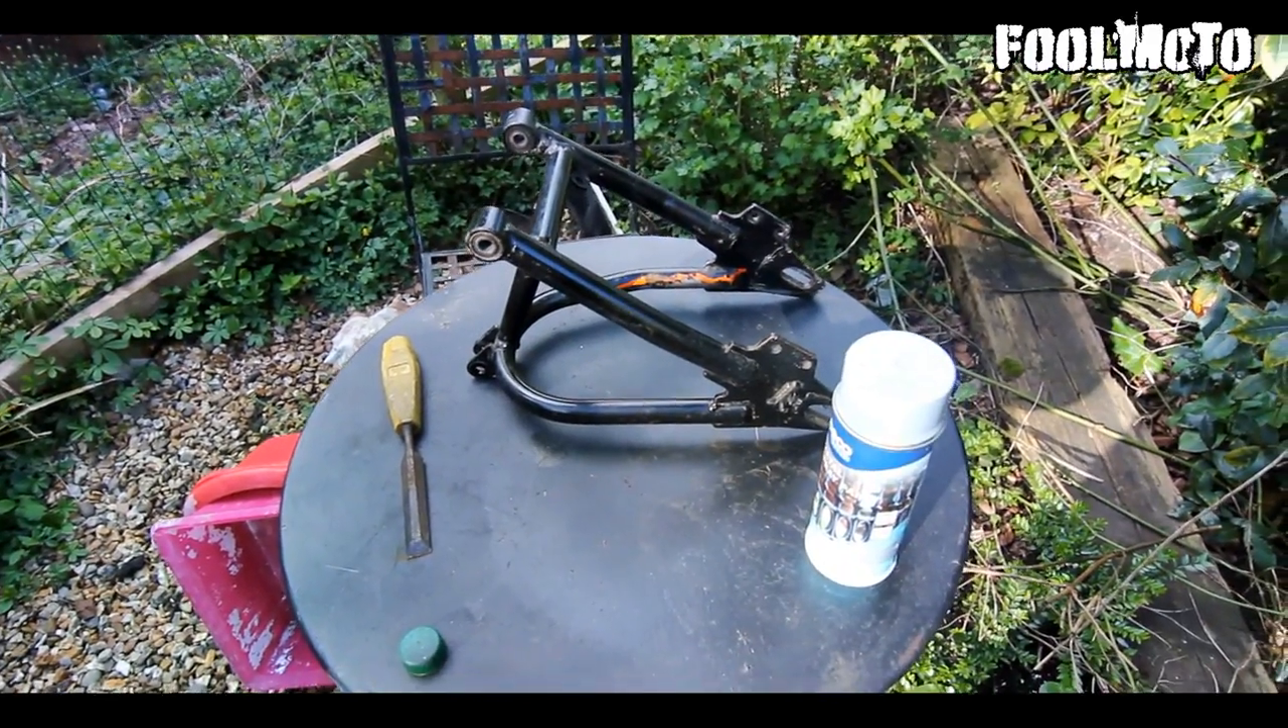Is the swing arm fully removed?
Yes.